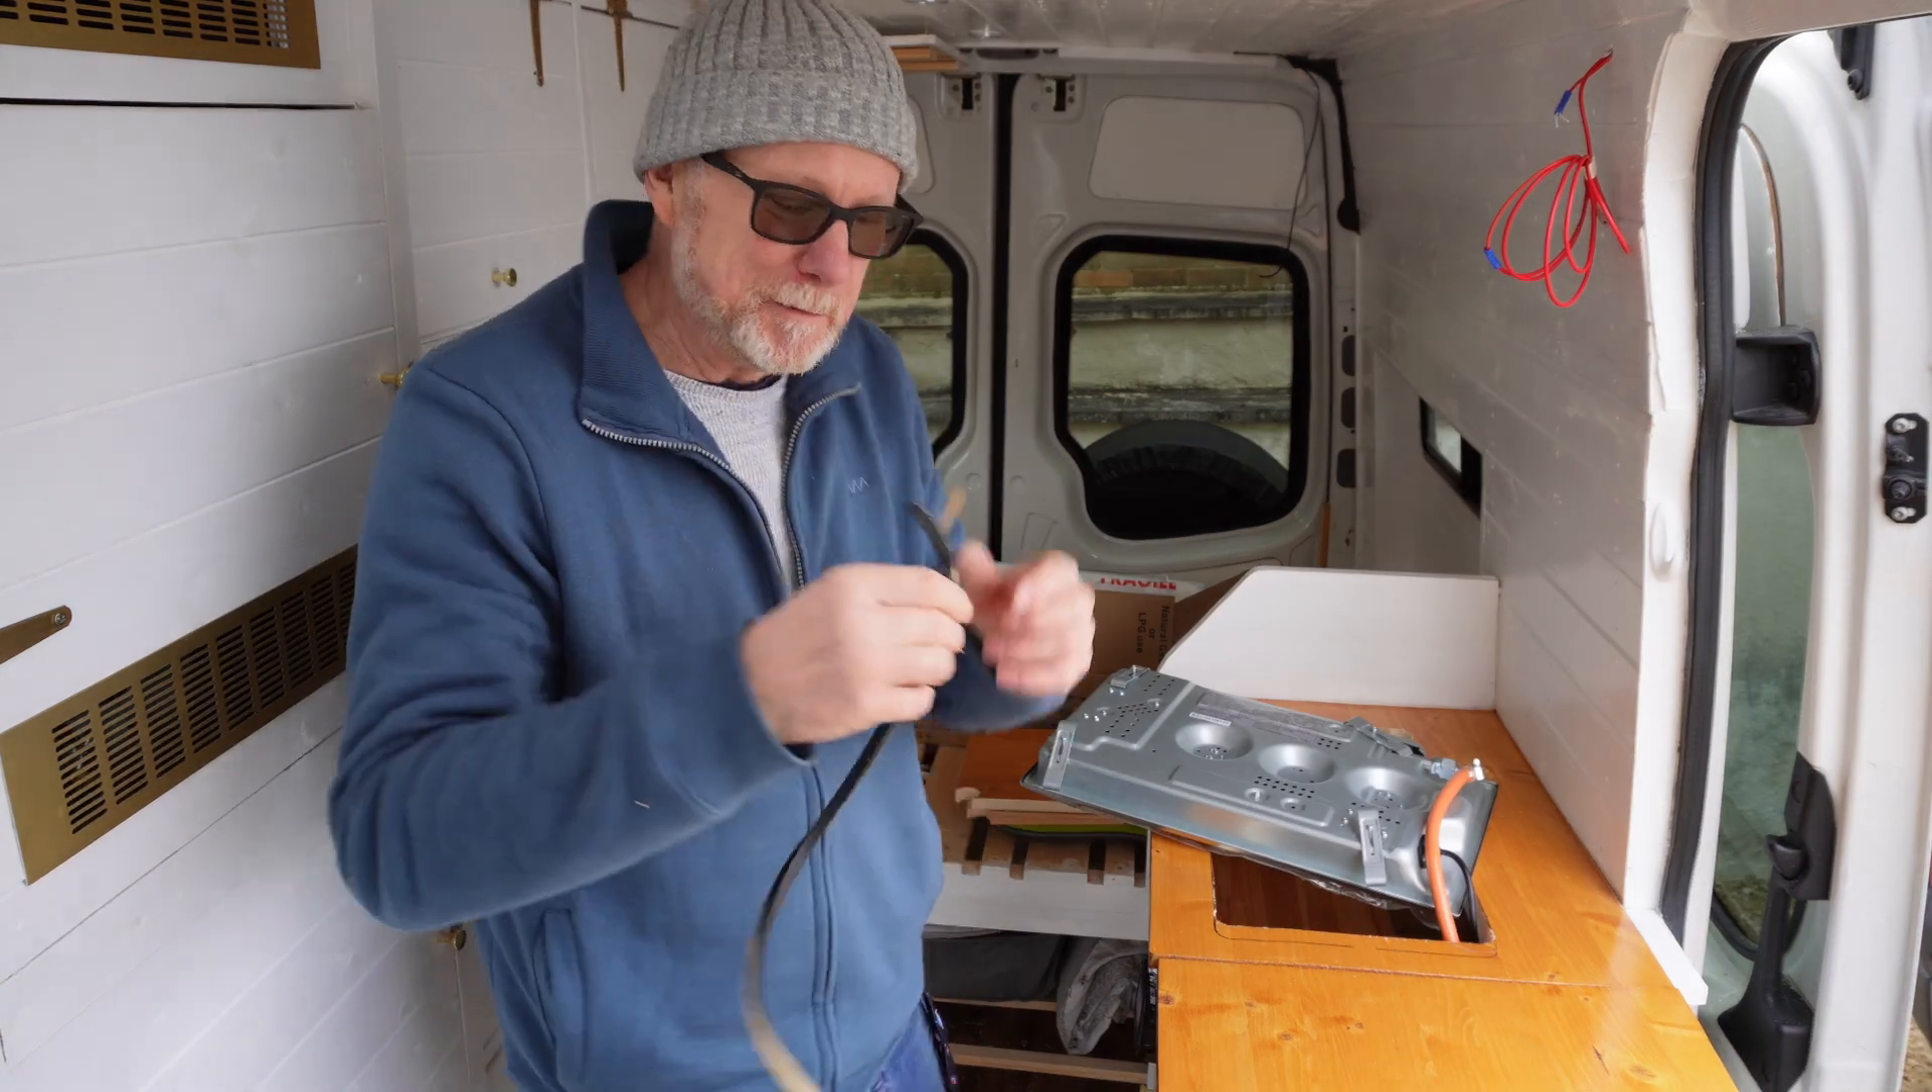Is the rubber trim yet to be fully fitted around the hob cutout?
Yes.